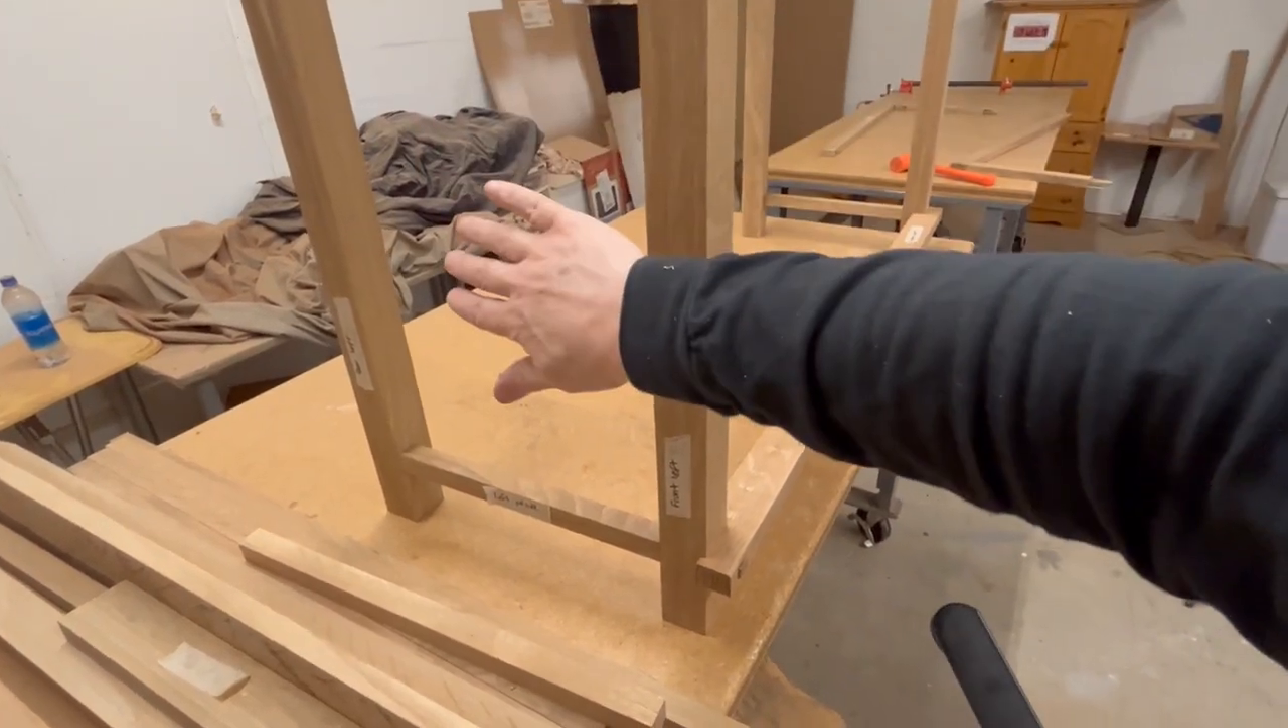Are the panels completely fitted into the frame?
No.